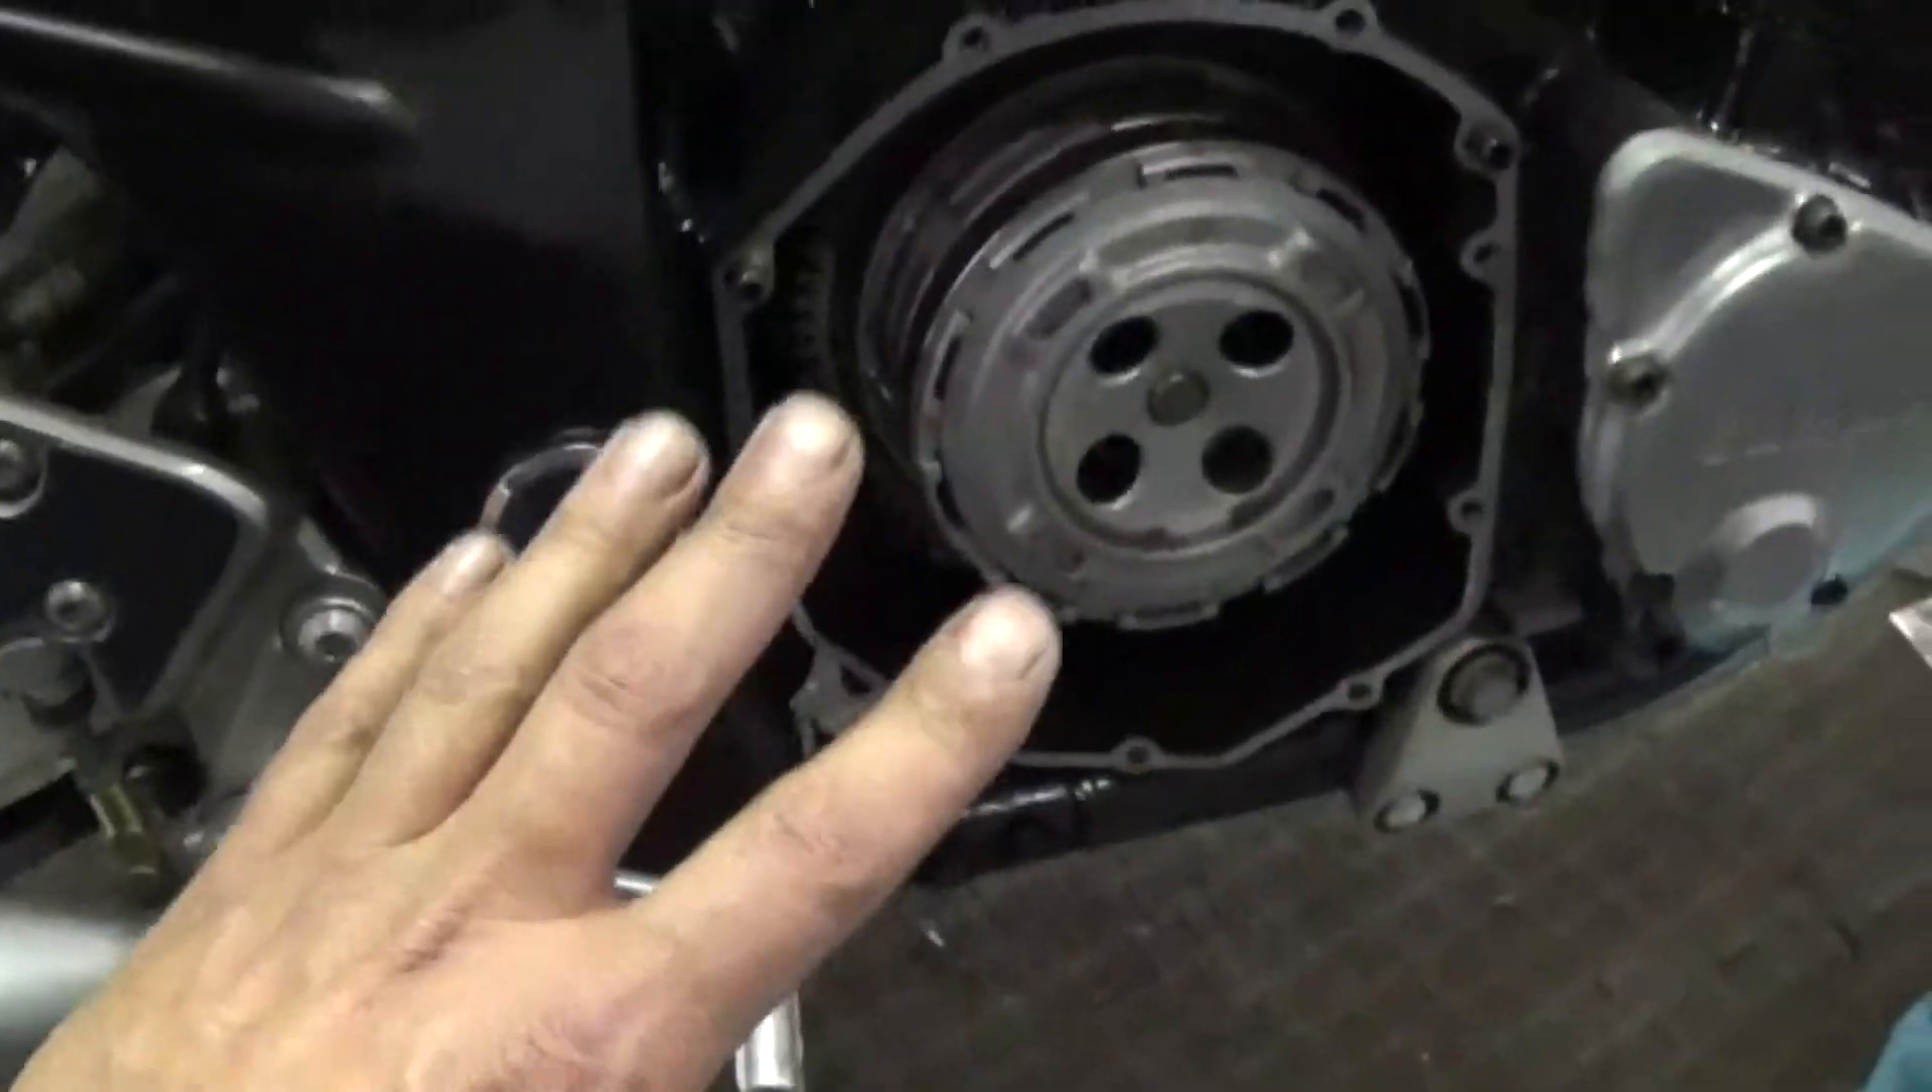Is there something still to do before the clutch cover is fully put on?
Yes.